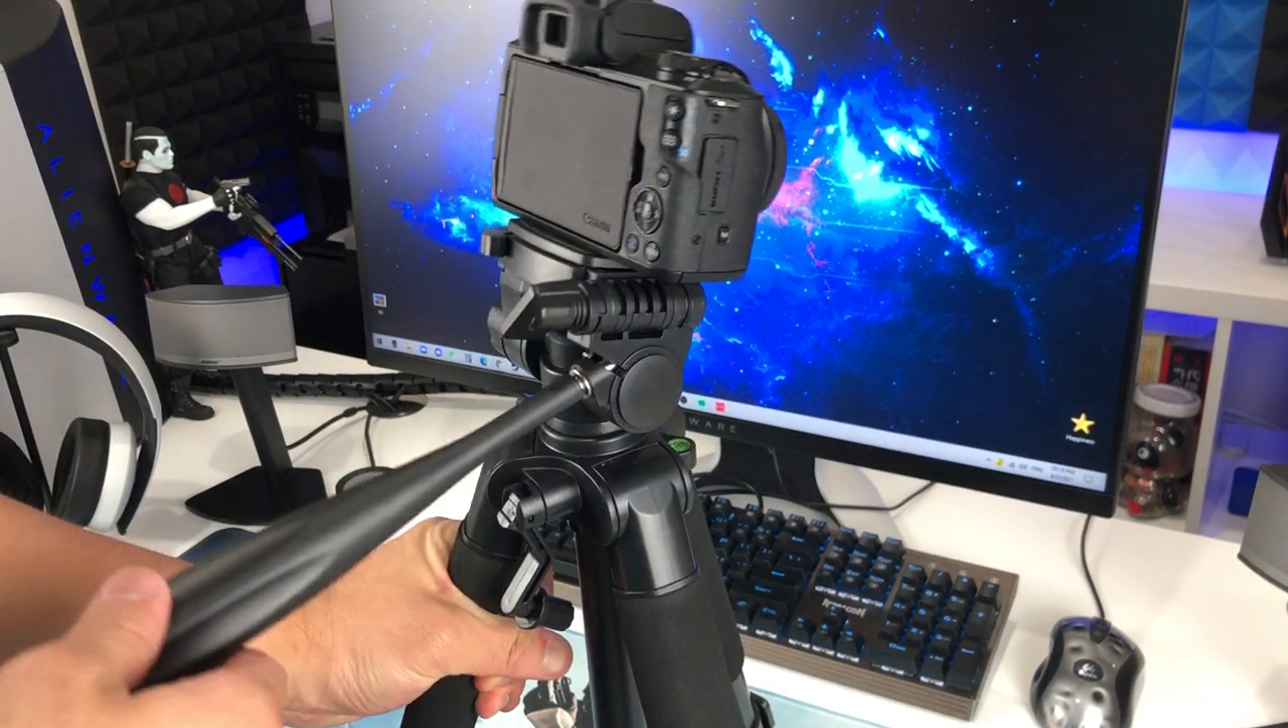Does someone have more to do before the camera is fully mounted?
No.